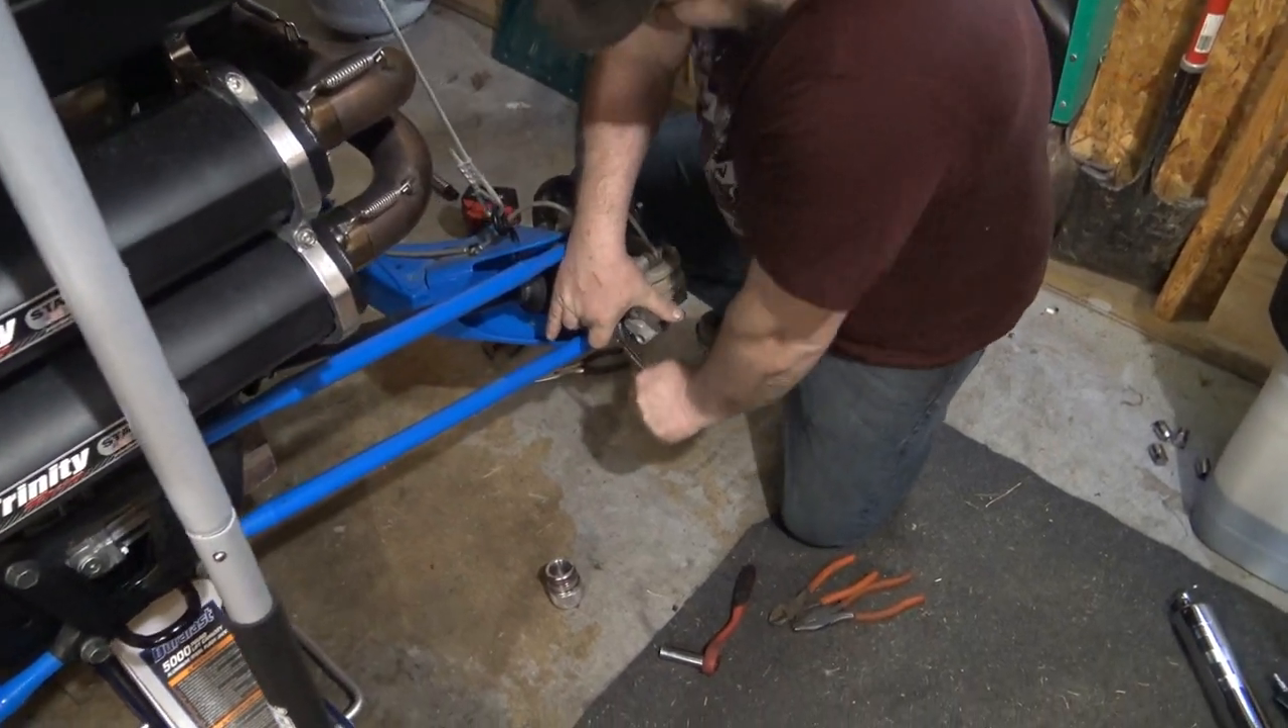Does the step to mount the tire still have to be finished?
Yes.